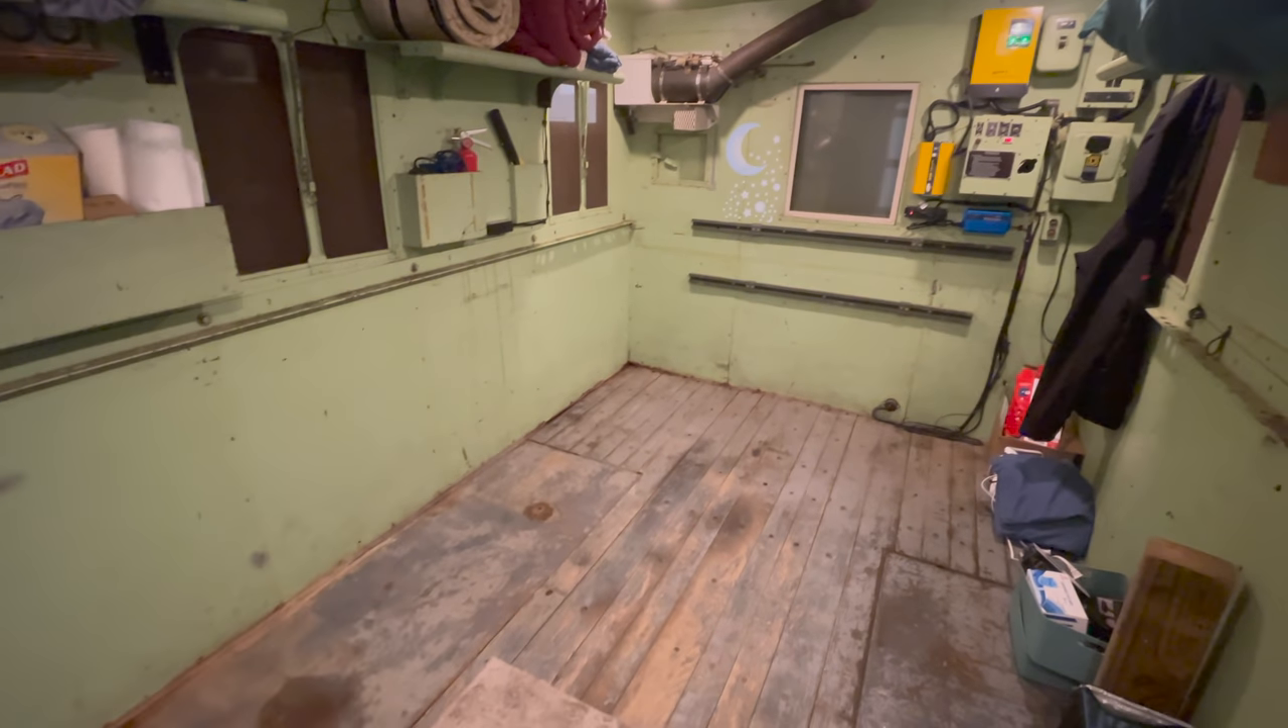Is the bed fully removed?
Yes.